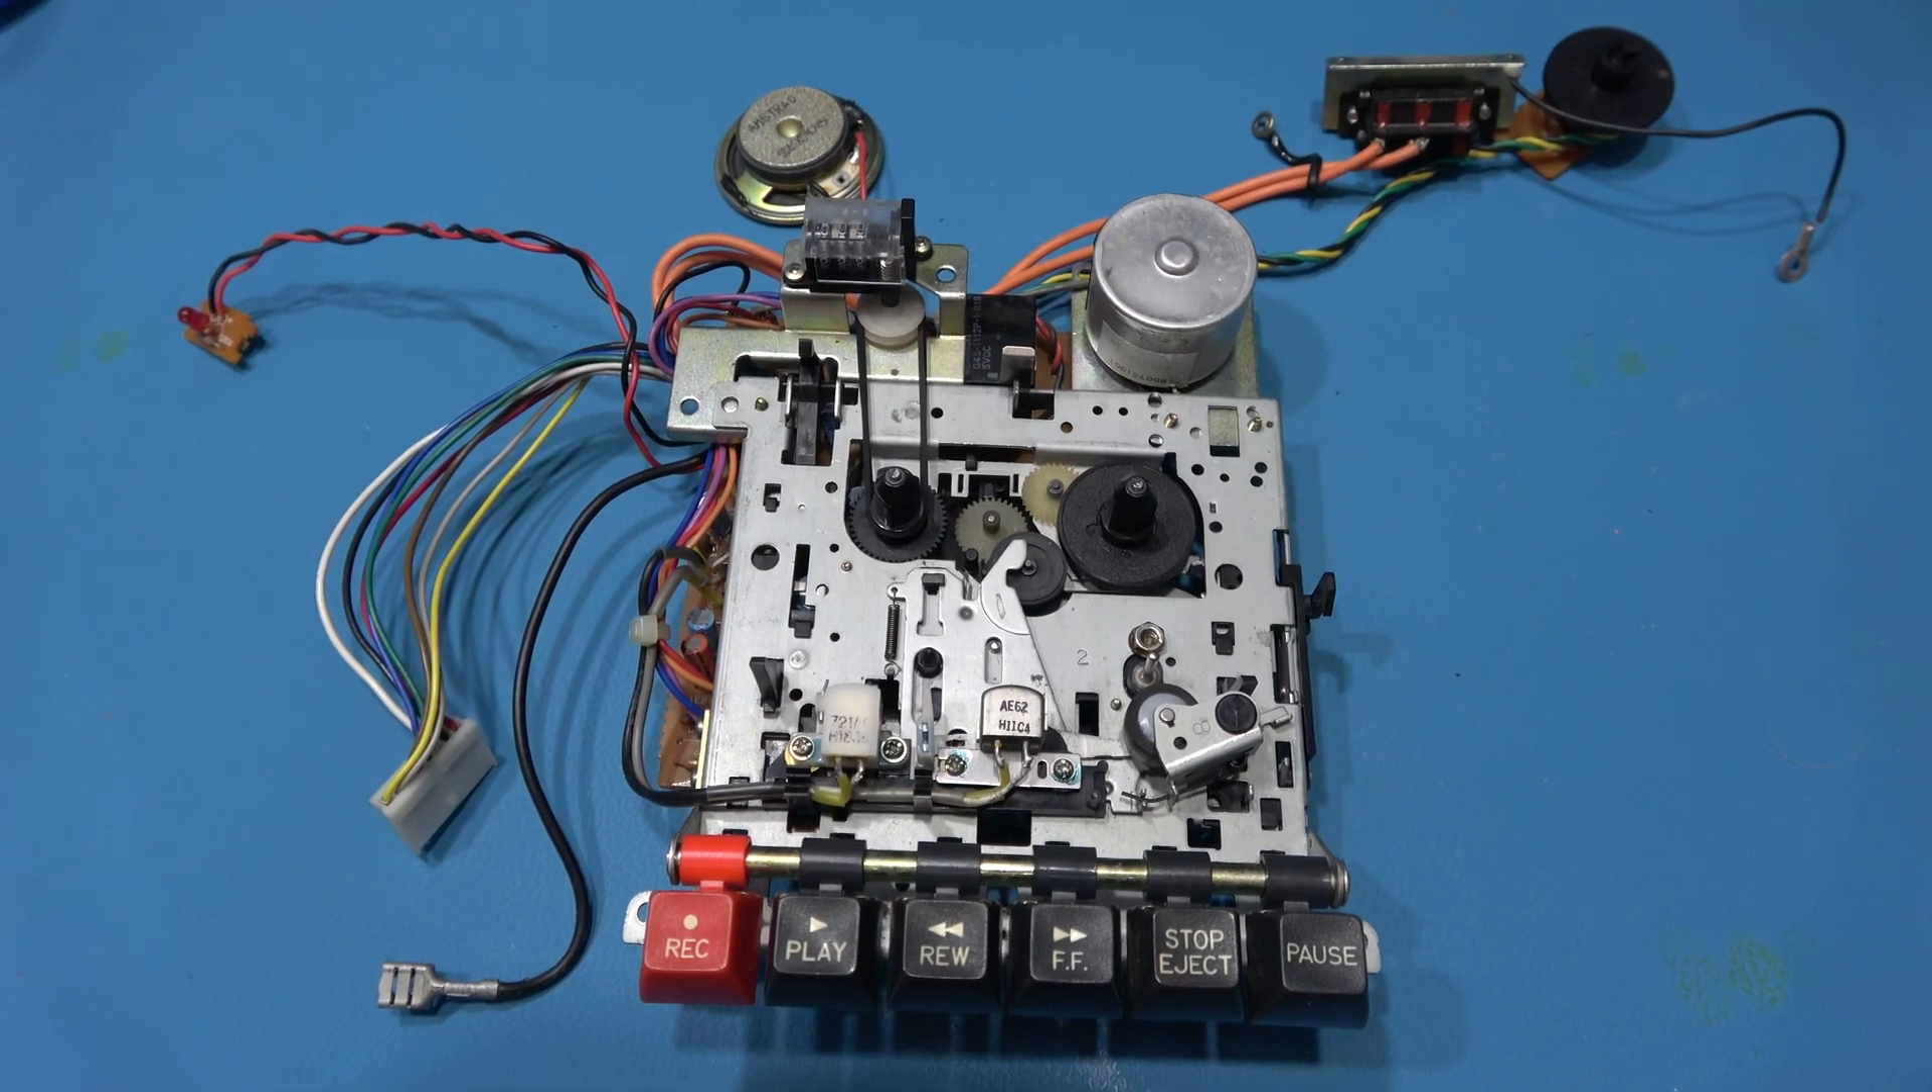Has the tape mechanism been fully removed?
Yes.